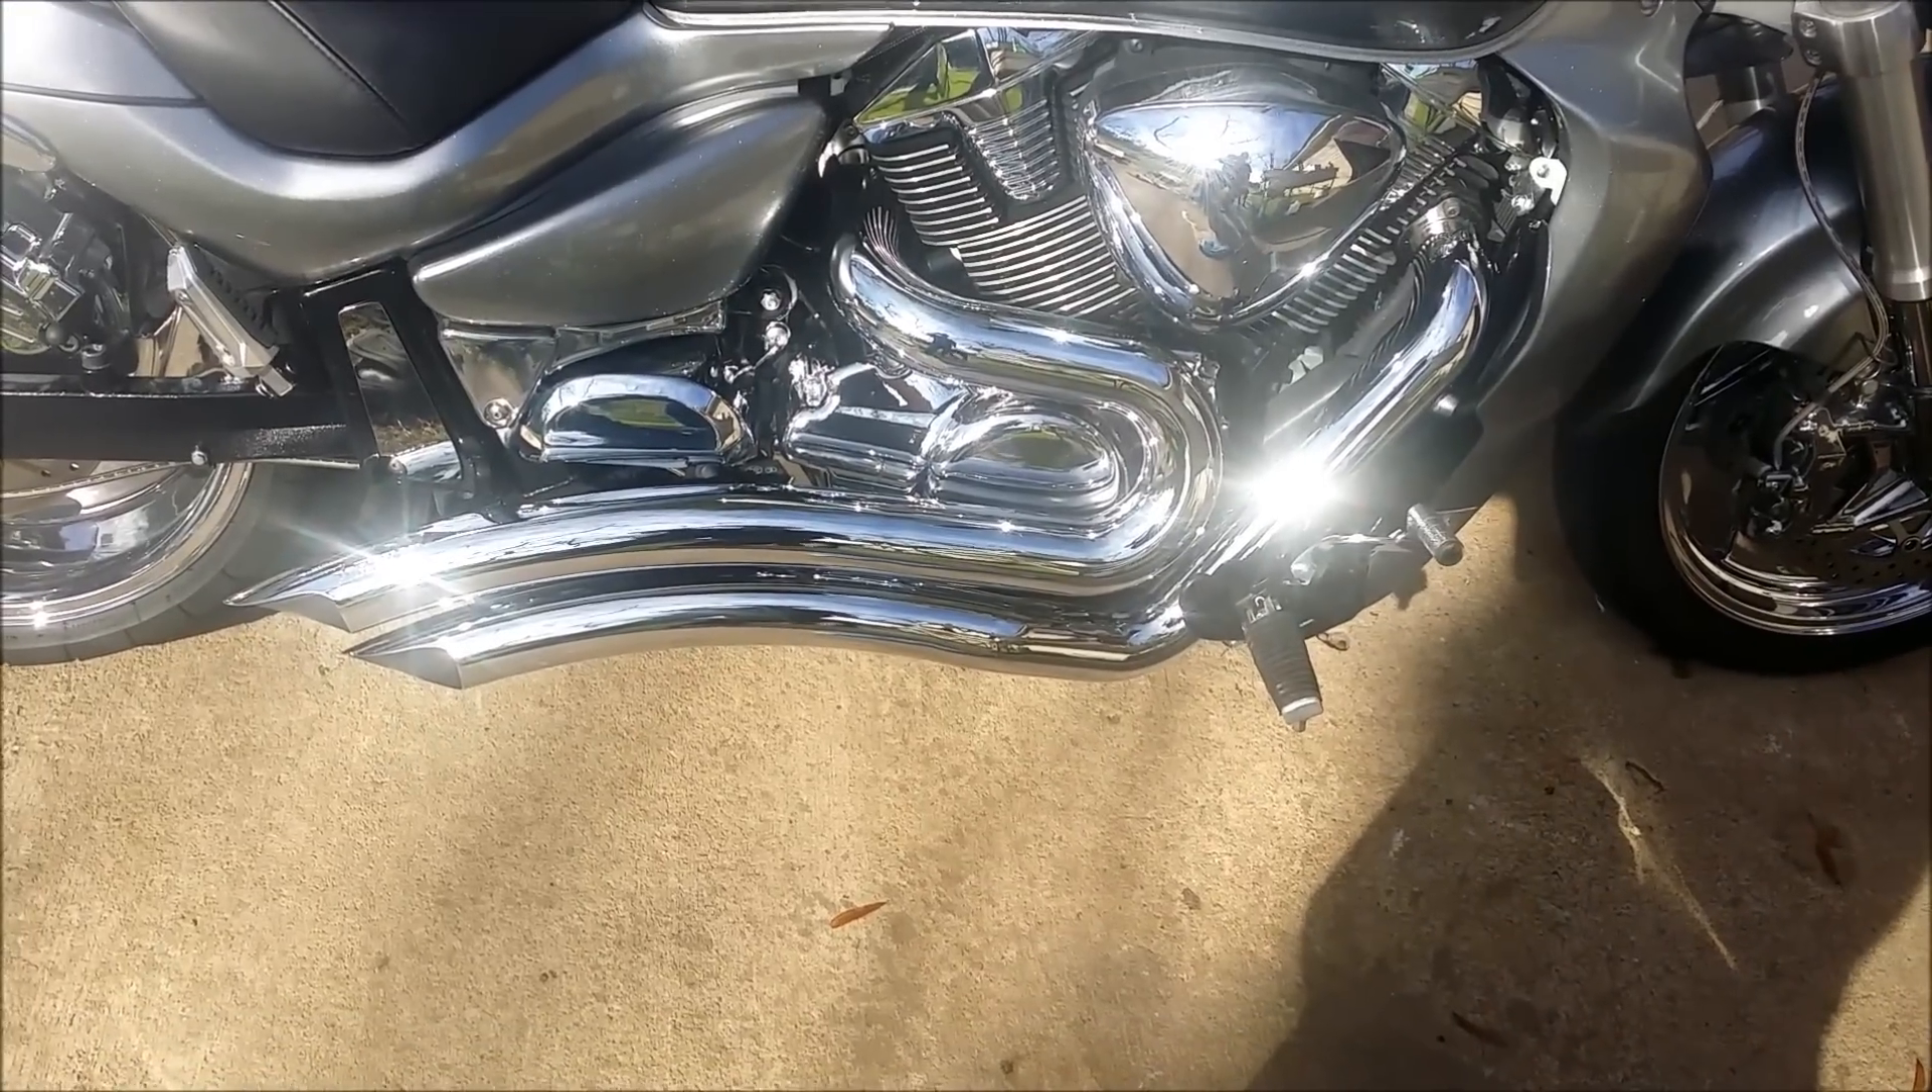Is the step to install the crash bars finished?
No.